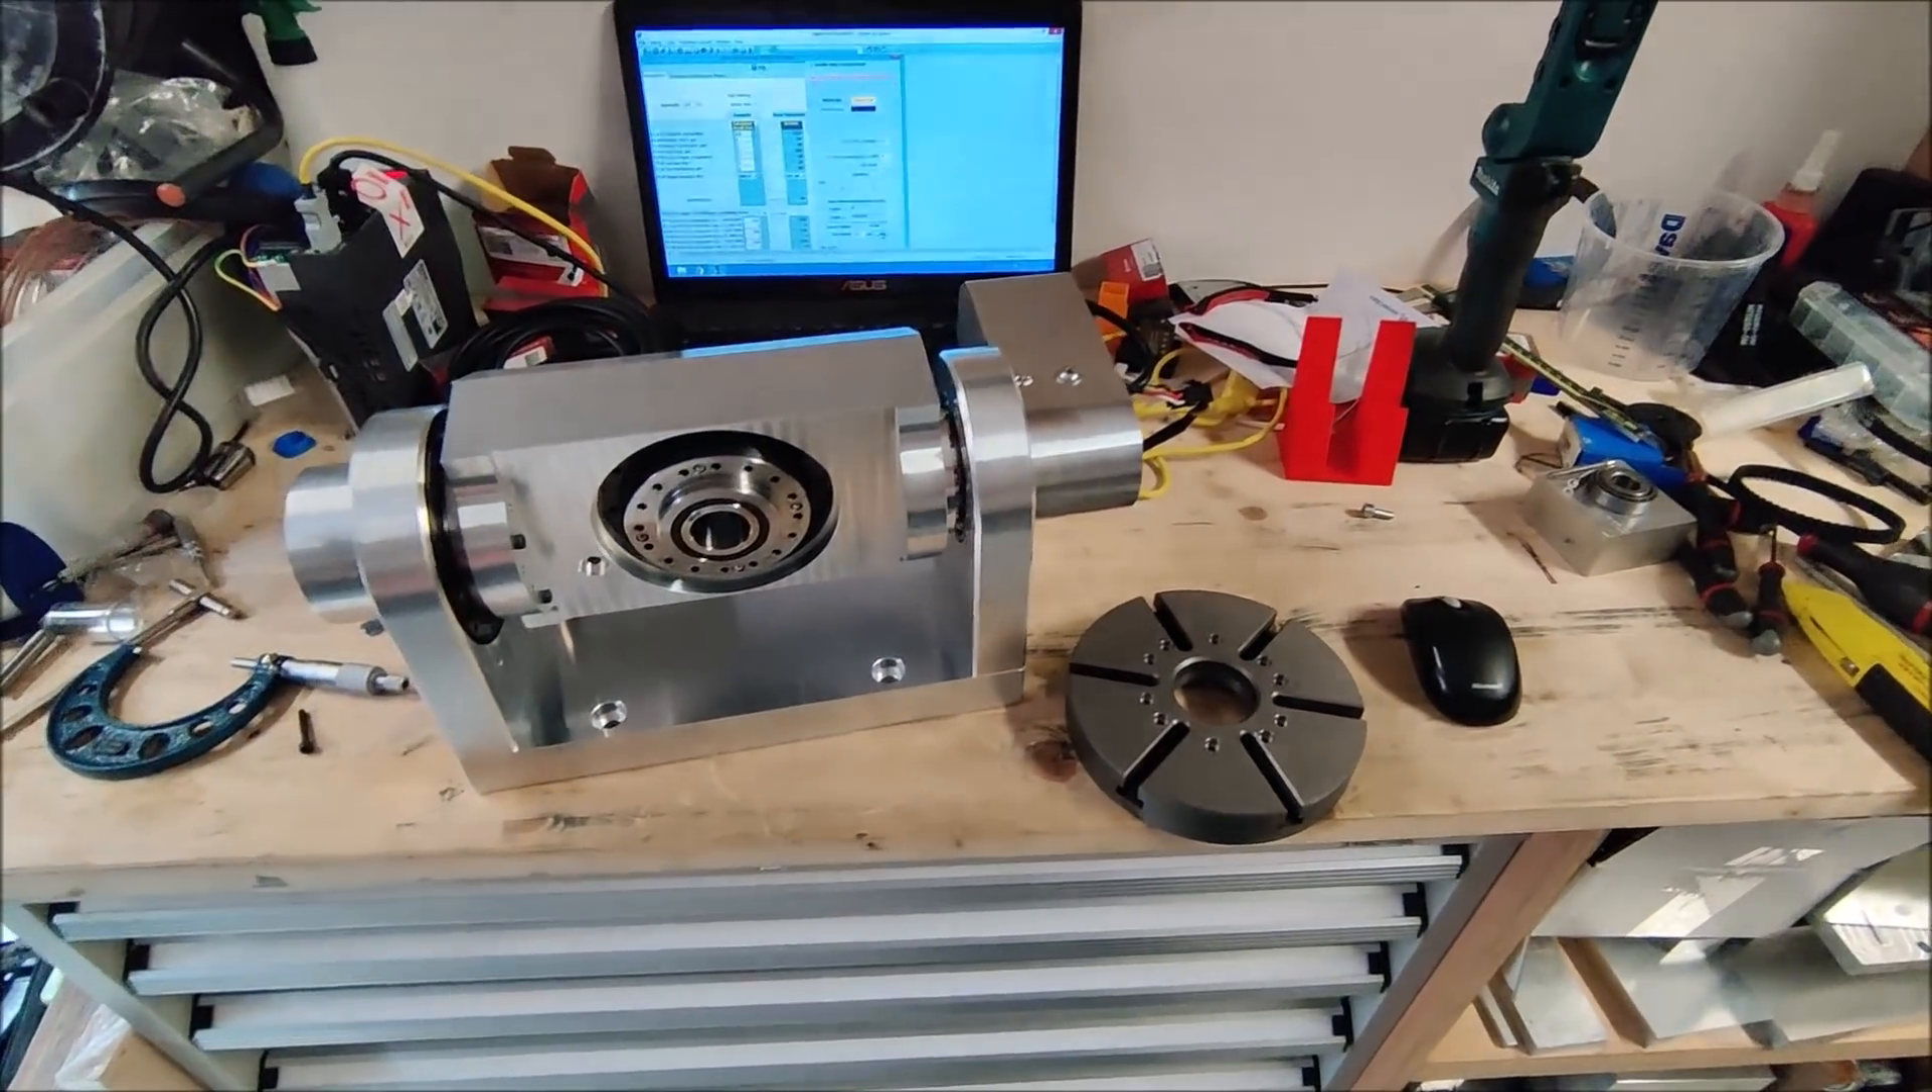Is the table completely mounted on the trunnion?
No.